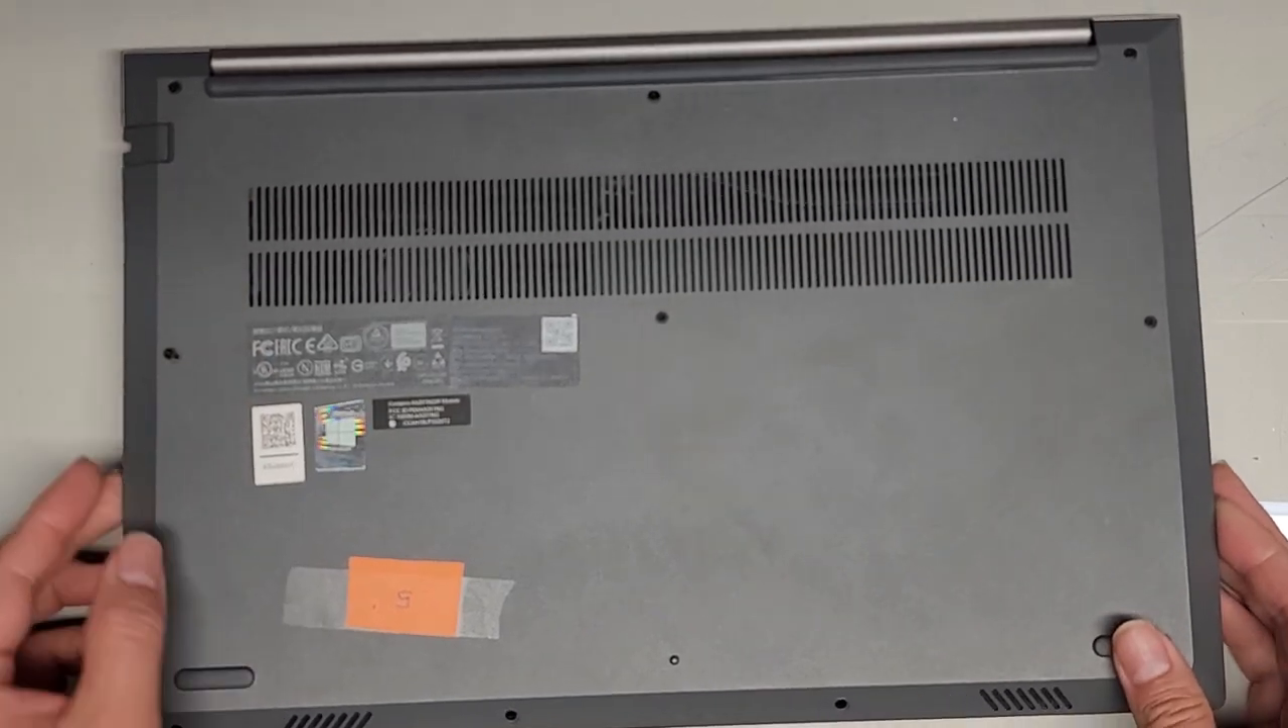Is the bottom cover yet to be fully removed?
Yes.